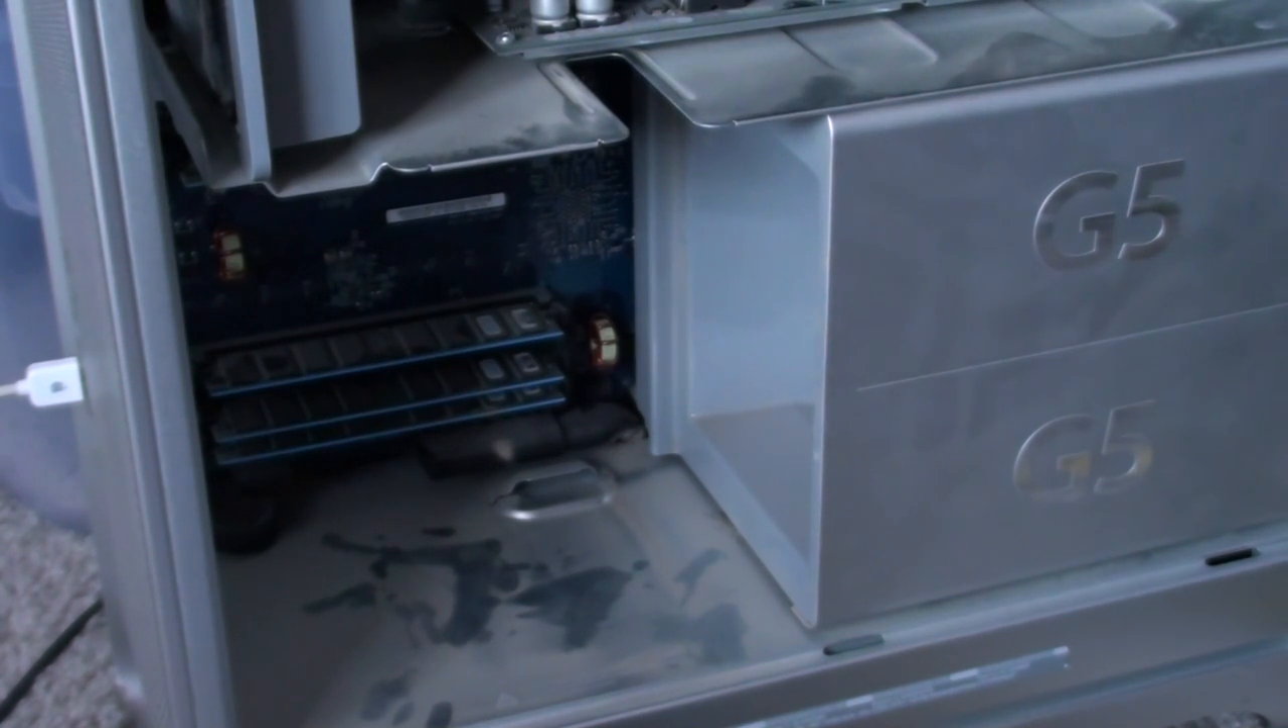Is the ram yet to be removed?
Yes.